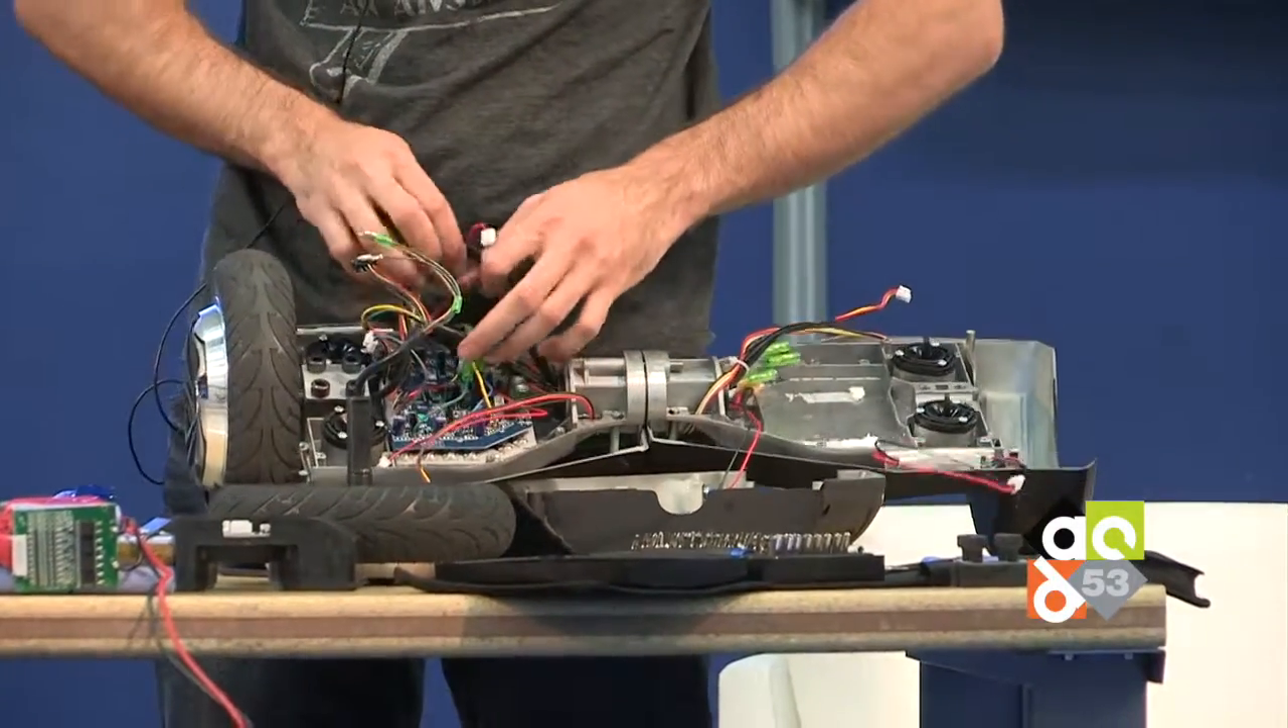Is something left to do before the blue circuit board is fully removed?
Yes.